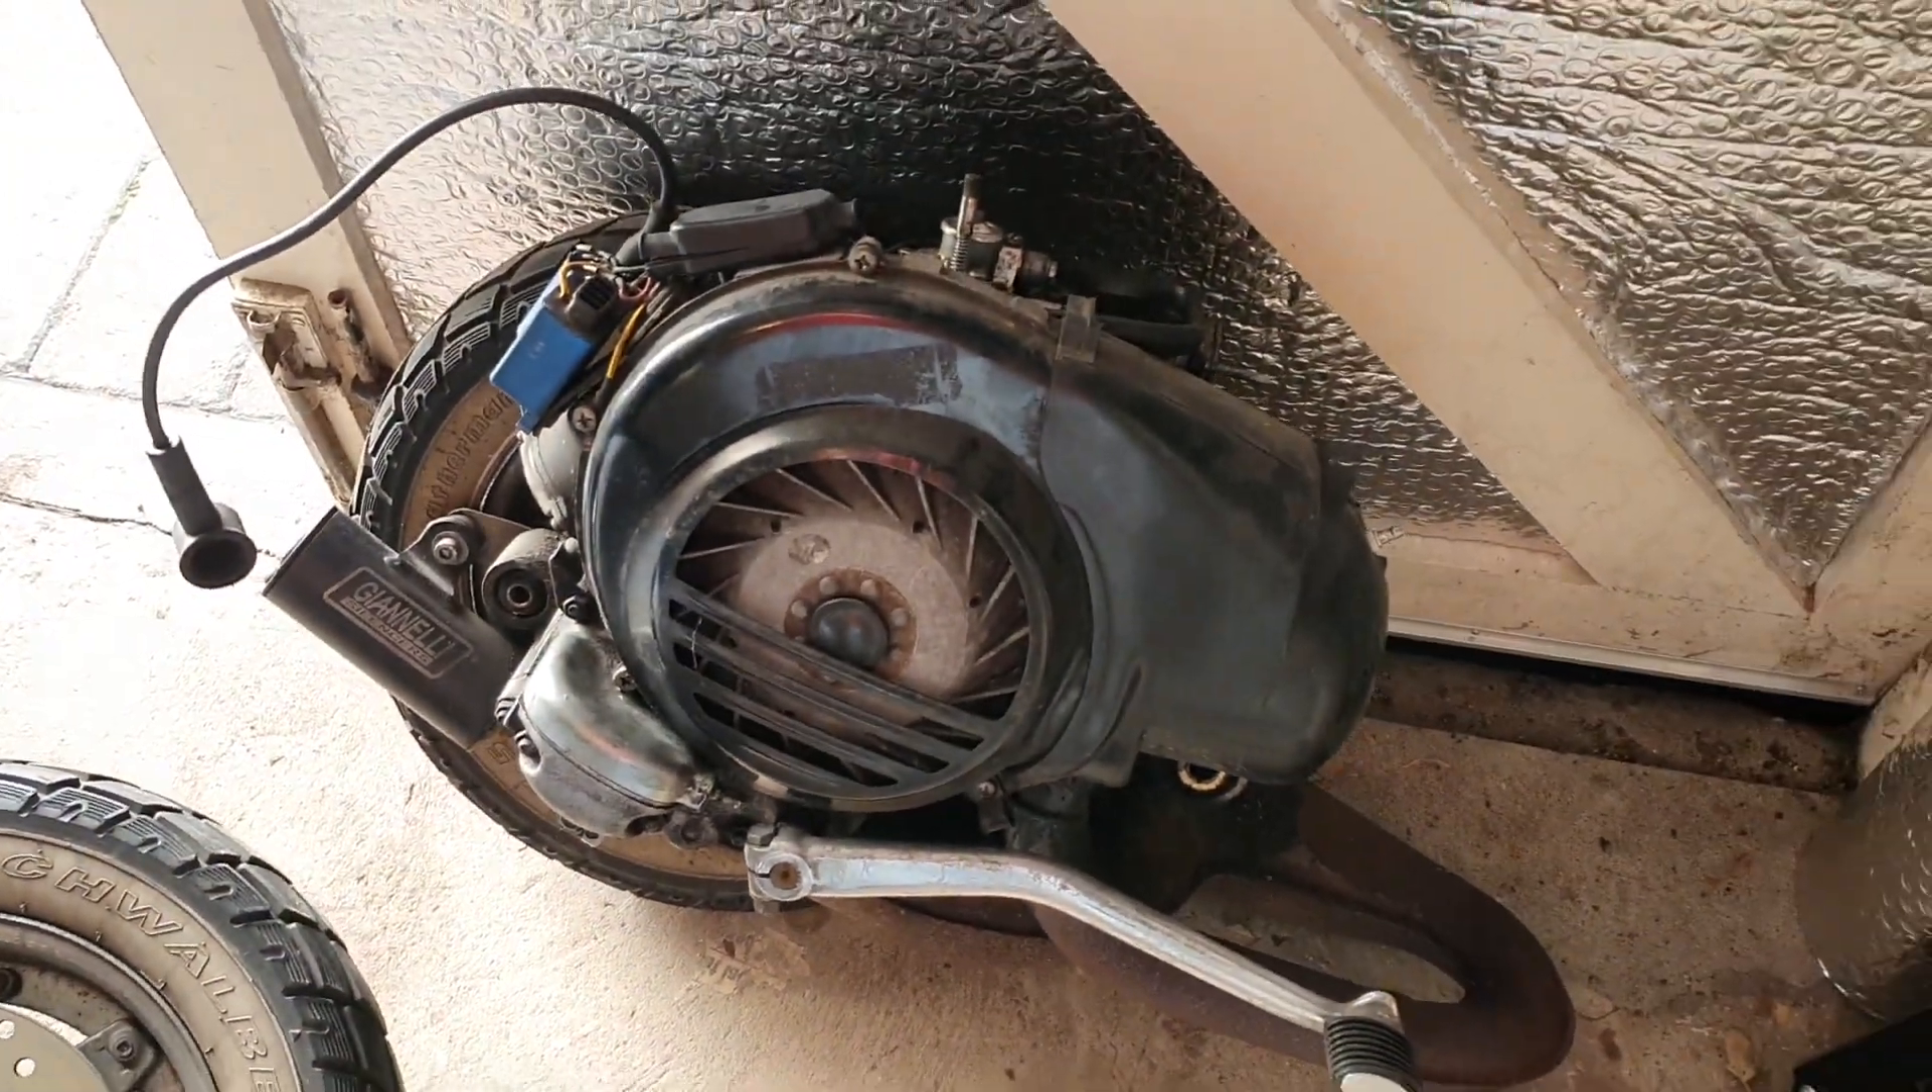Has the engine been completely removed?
Yes.